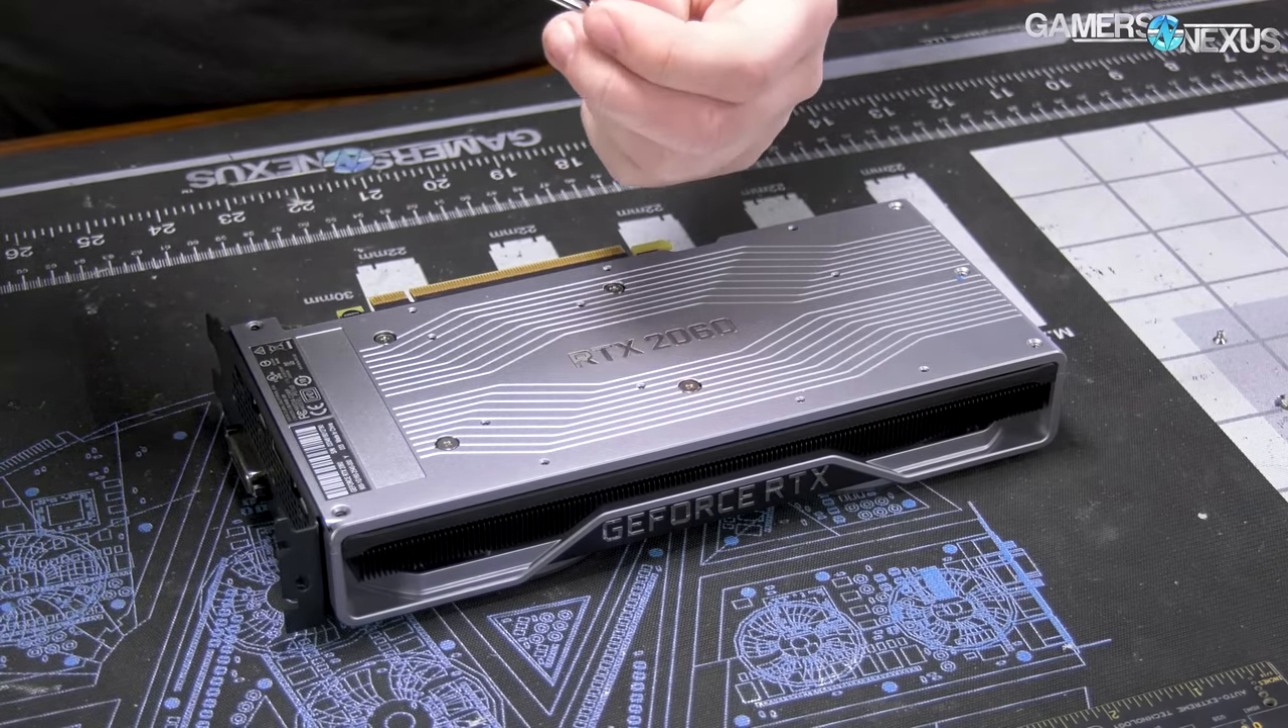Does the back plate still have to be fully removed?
Yes.